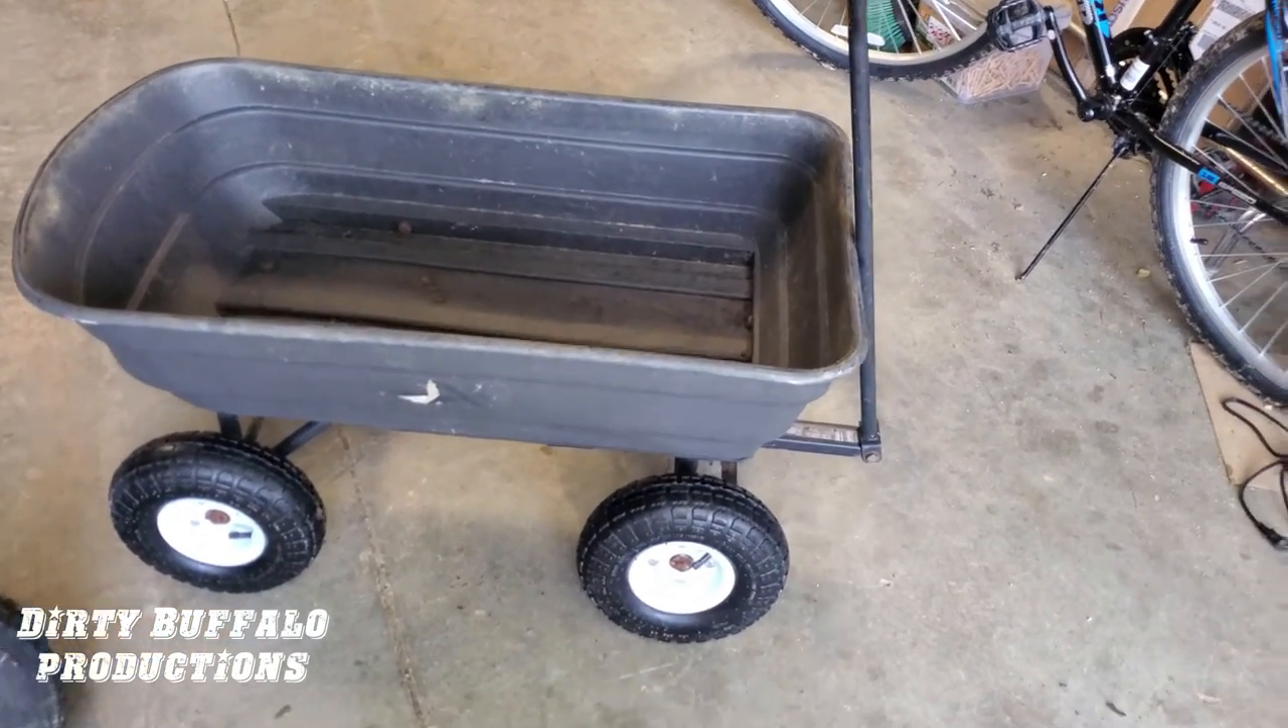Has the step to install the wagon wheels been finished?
Yes.